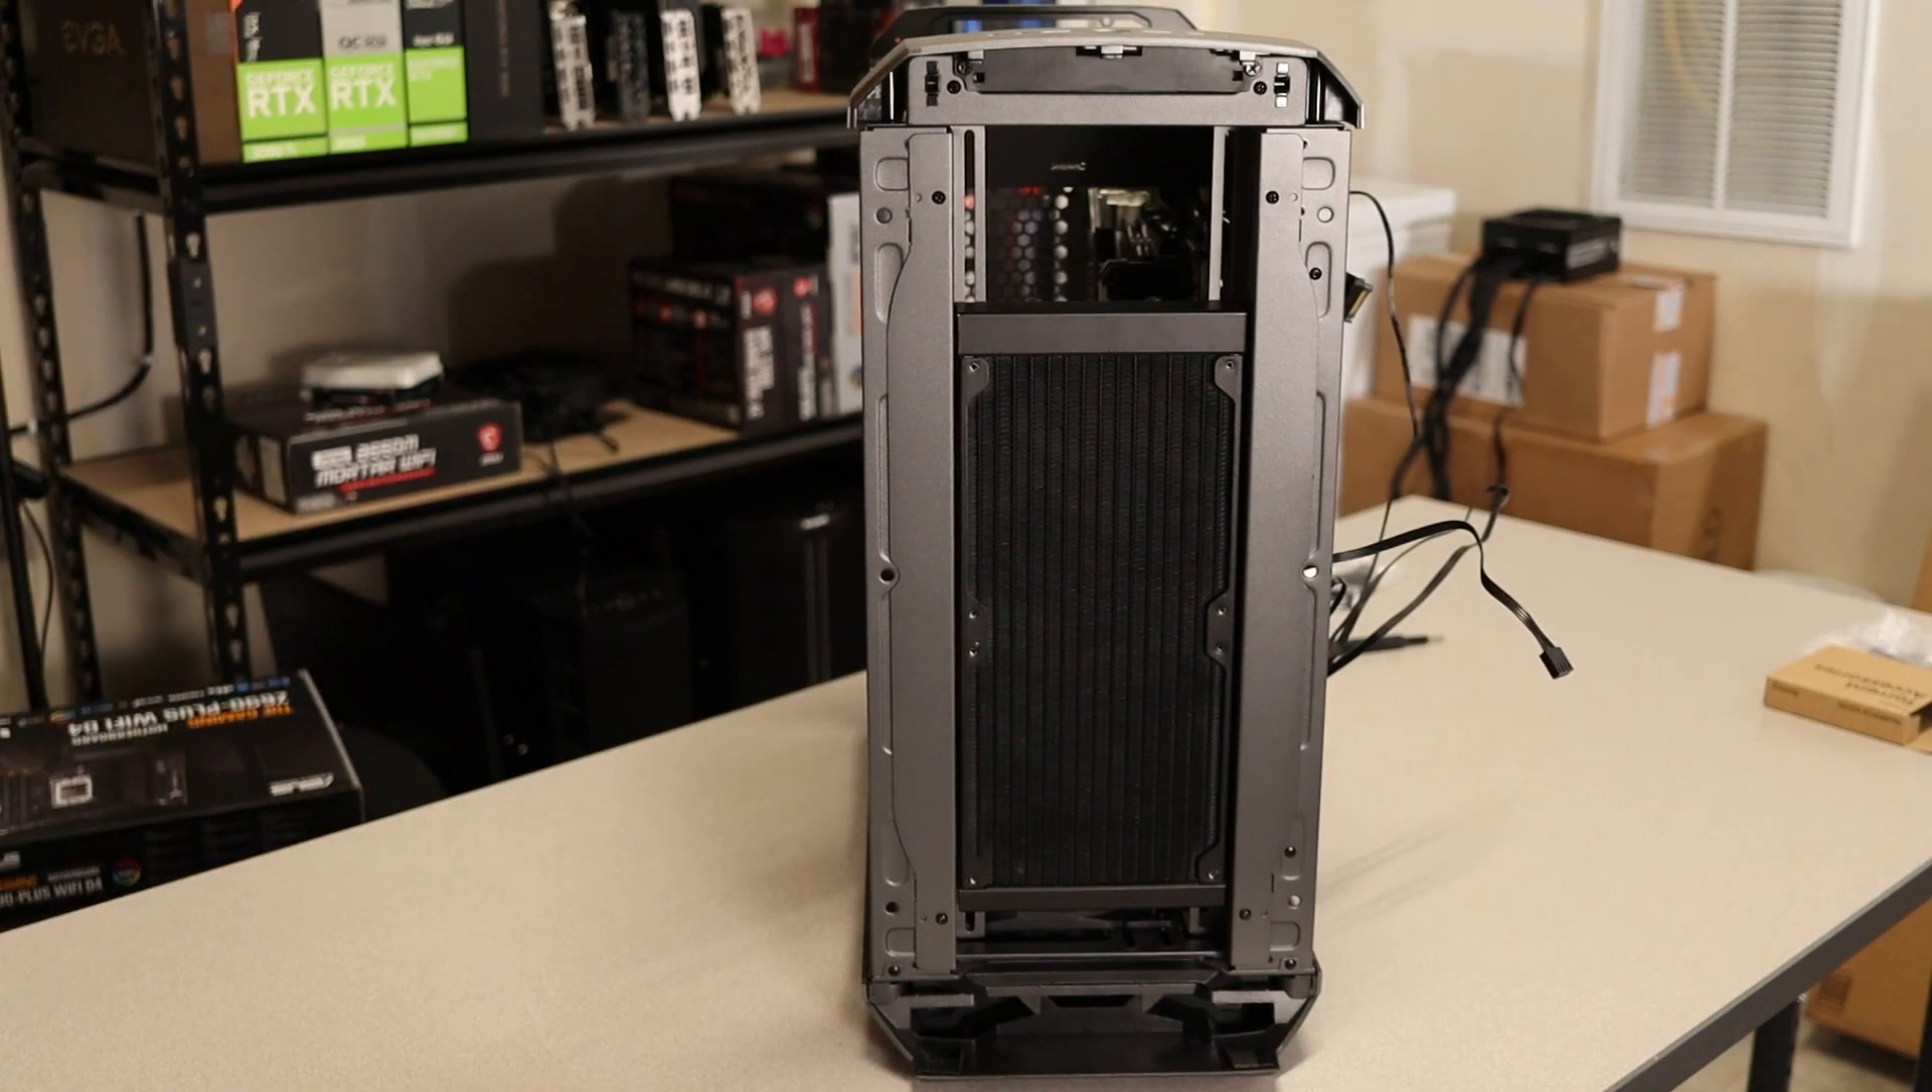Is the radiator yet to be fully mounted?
No.